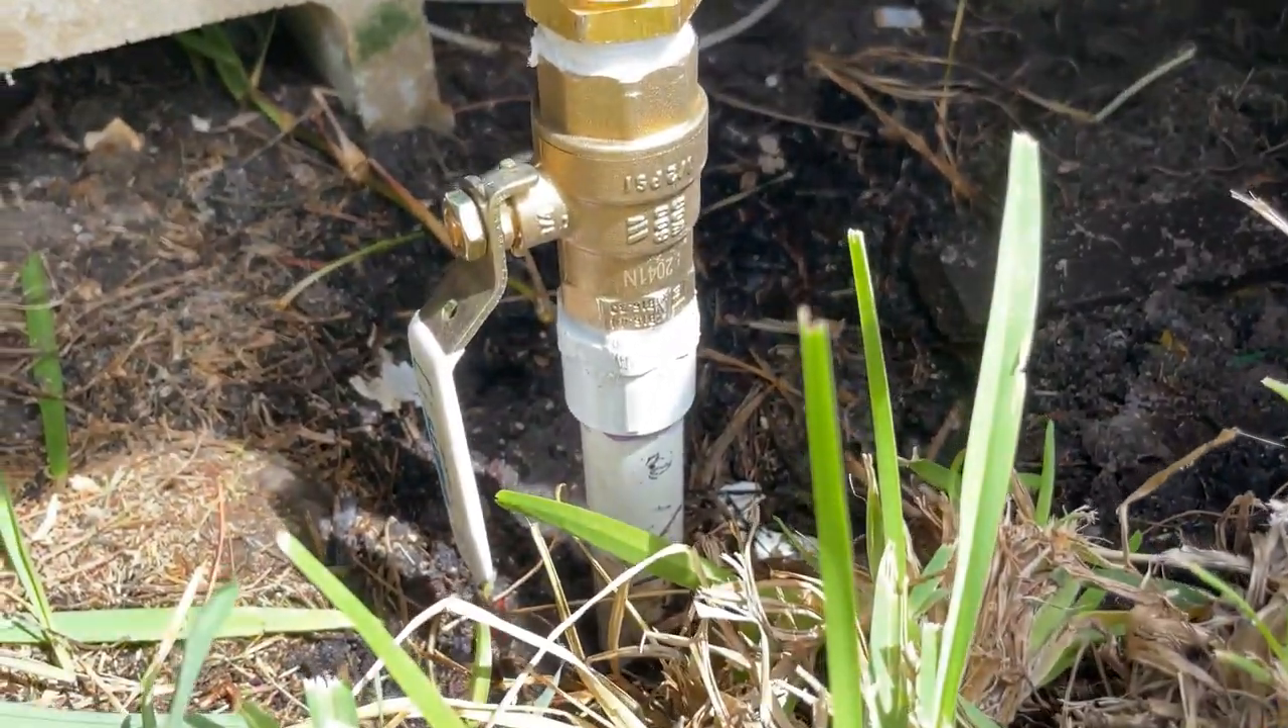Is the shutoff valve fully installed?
Yes.